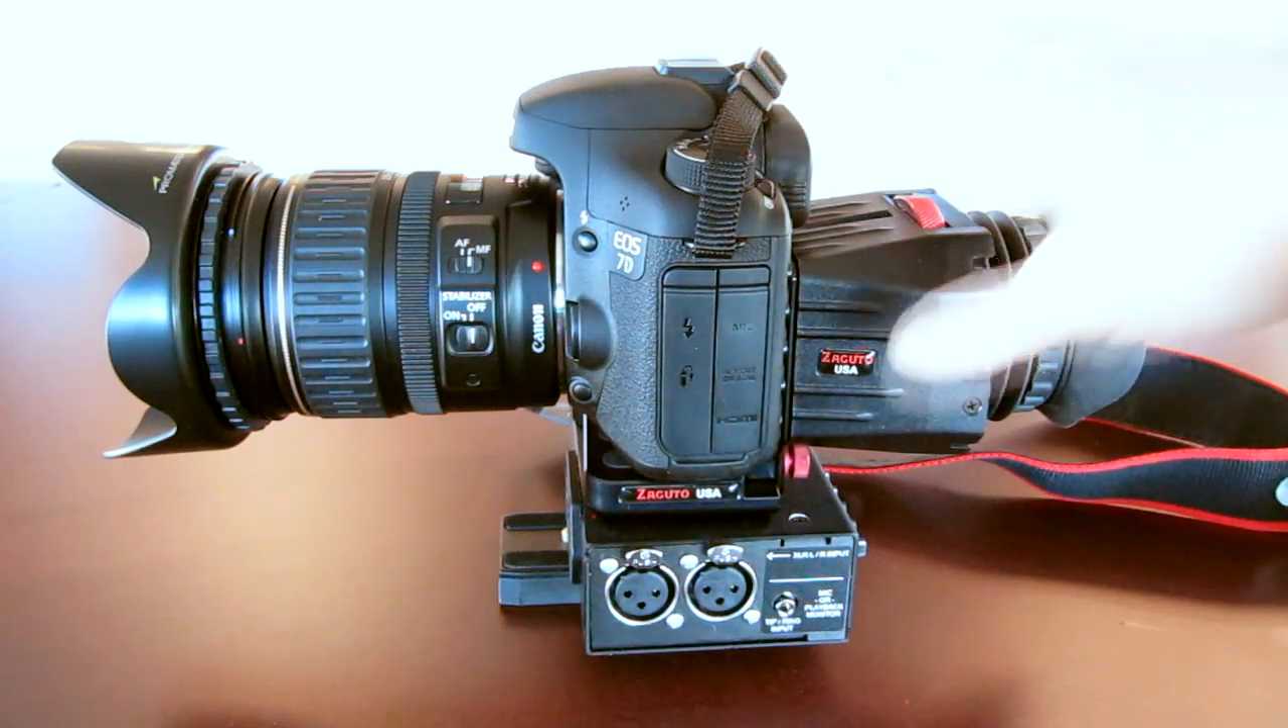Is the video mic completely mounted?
No.